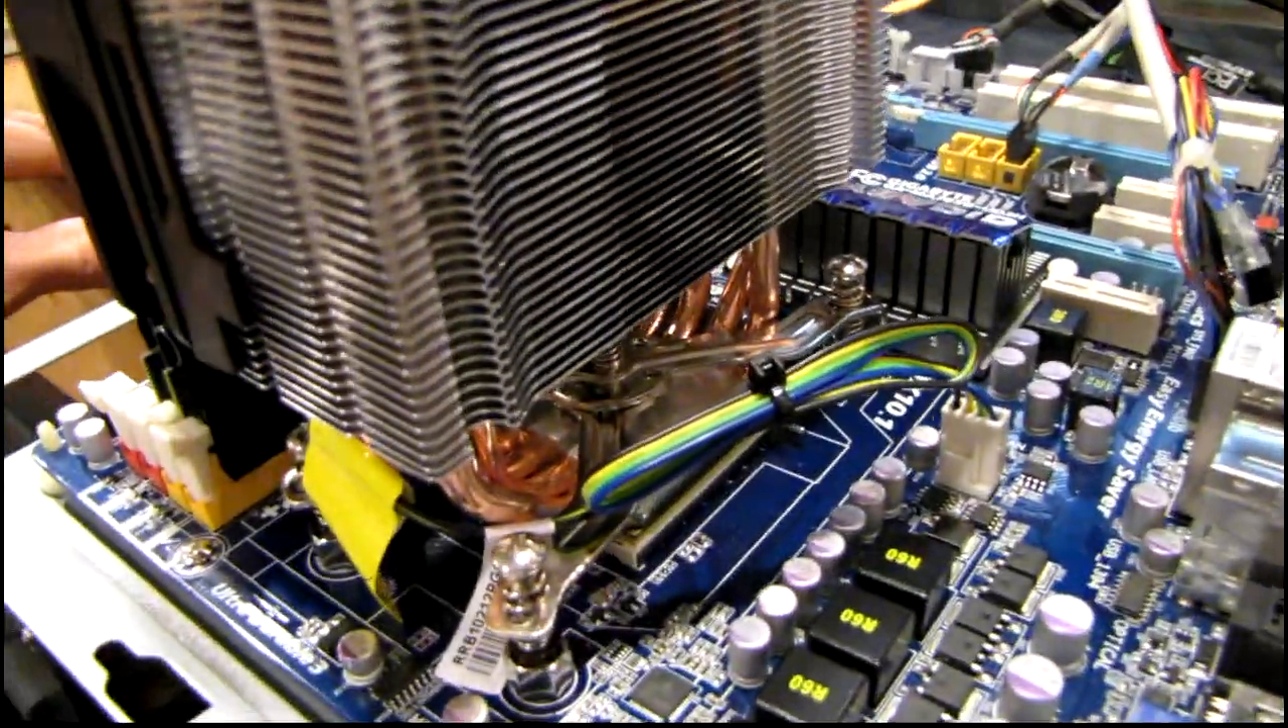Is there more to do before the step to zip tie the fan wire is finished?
No.